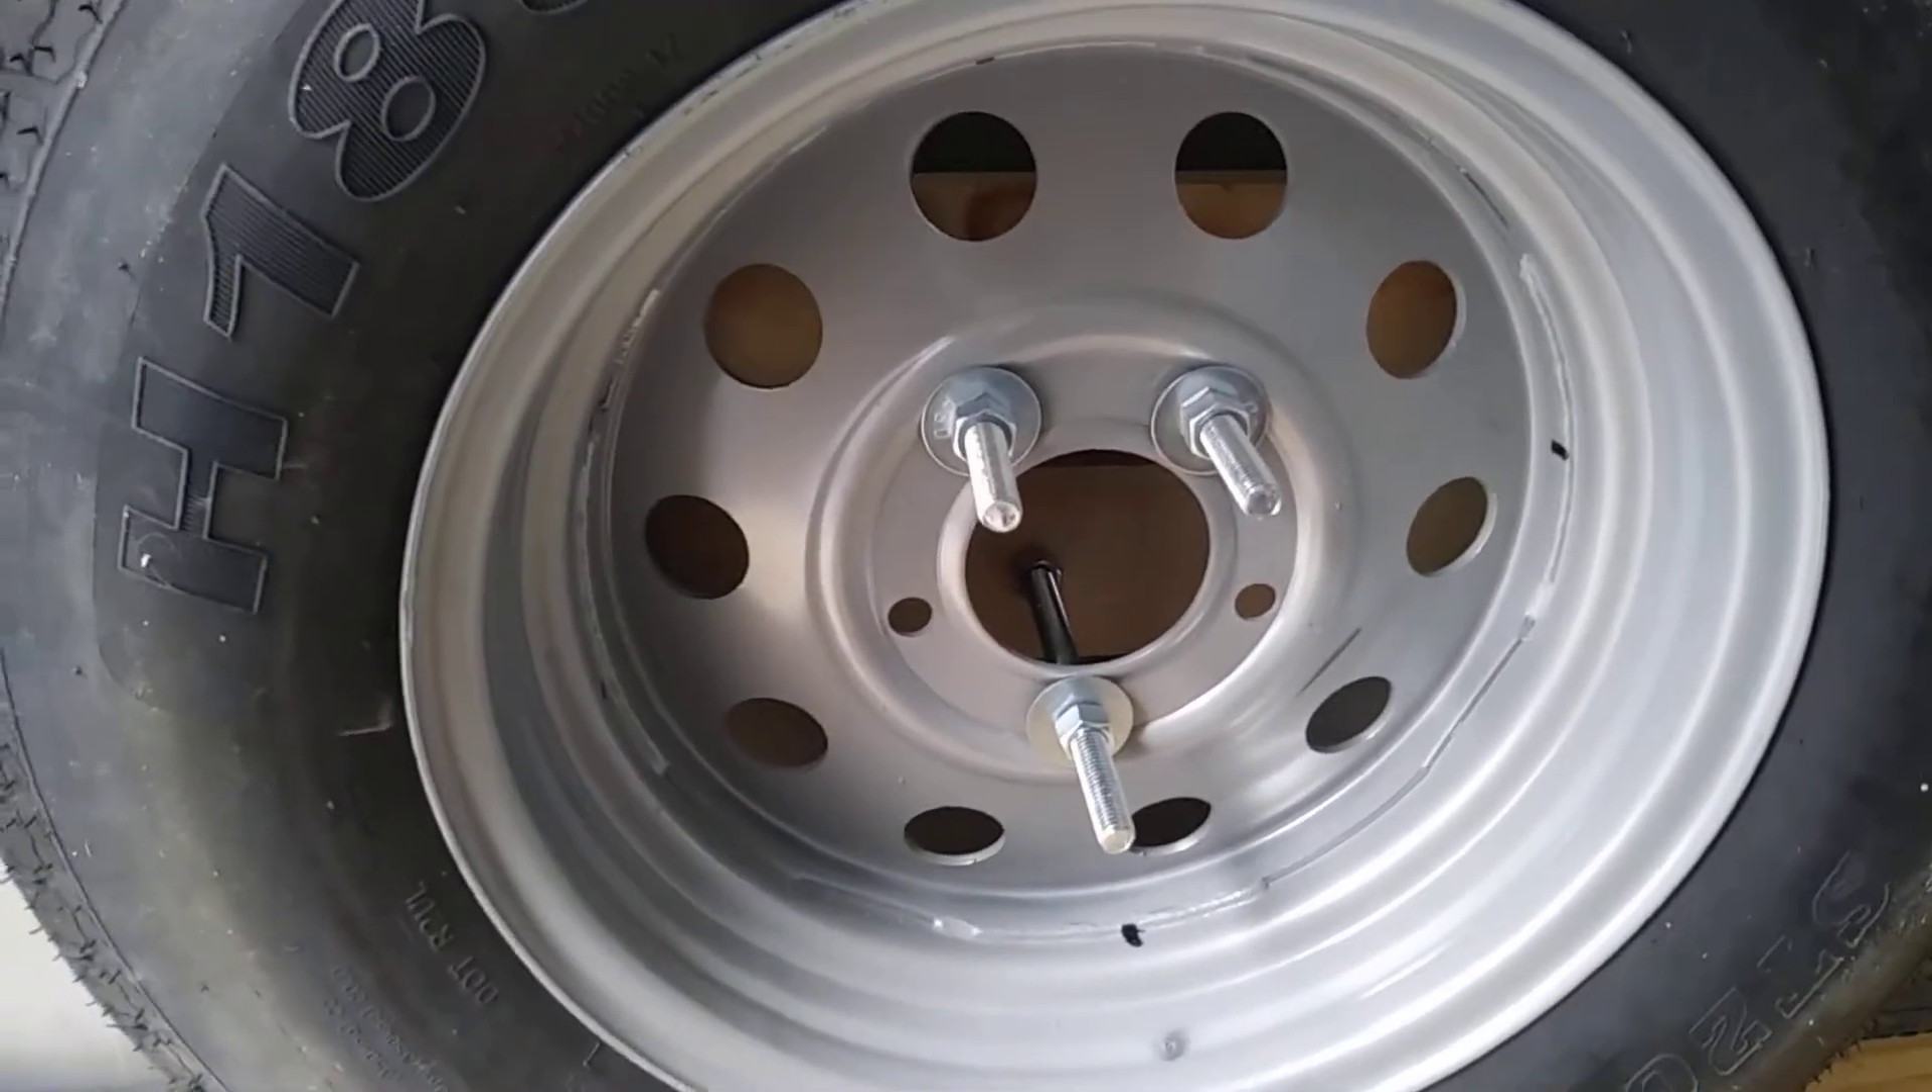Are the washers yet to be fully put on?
No.